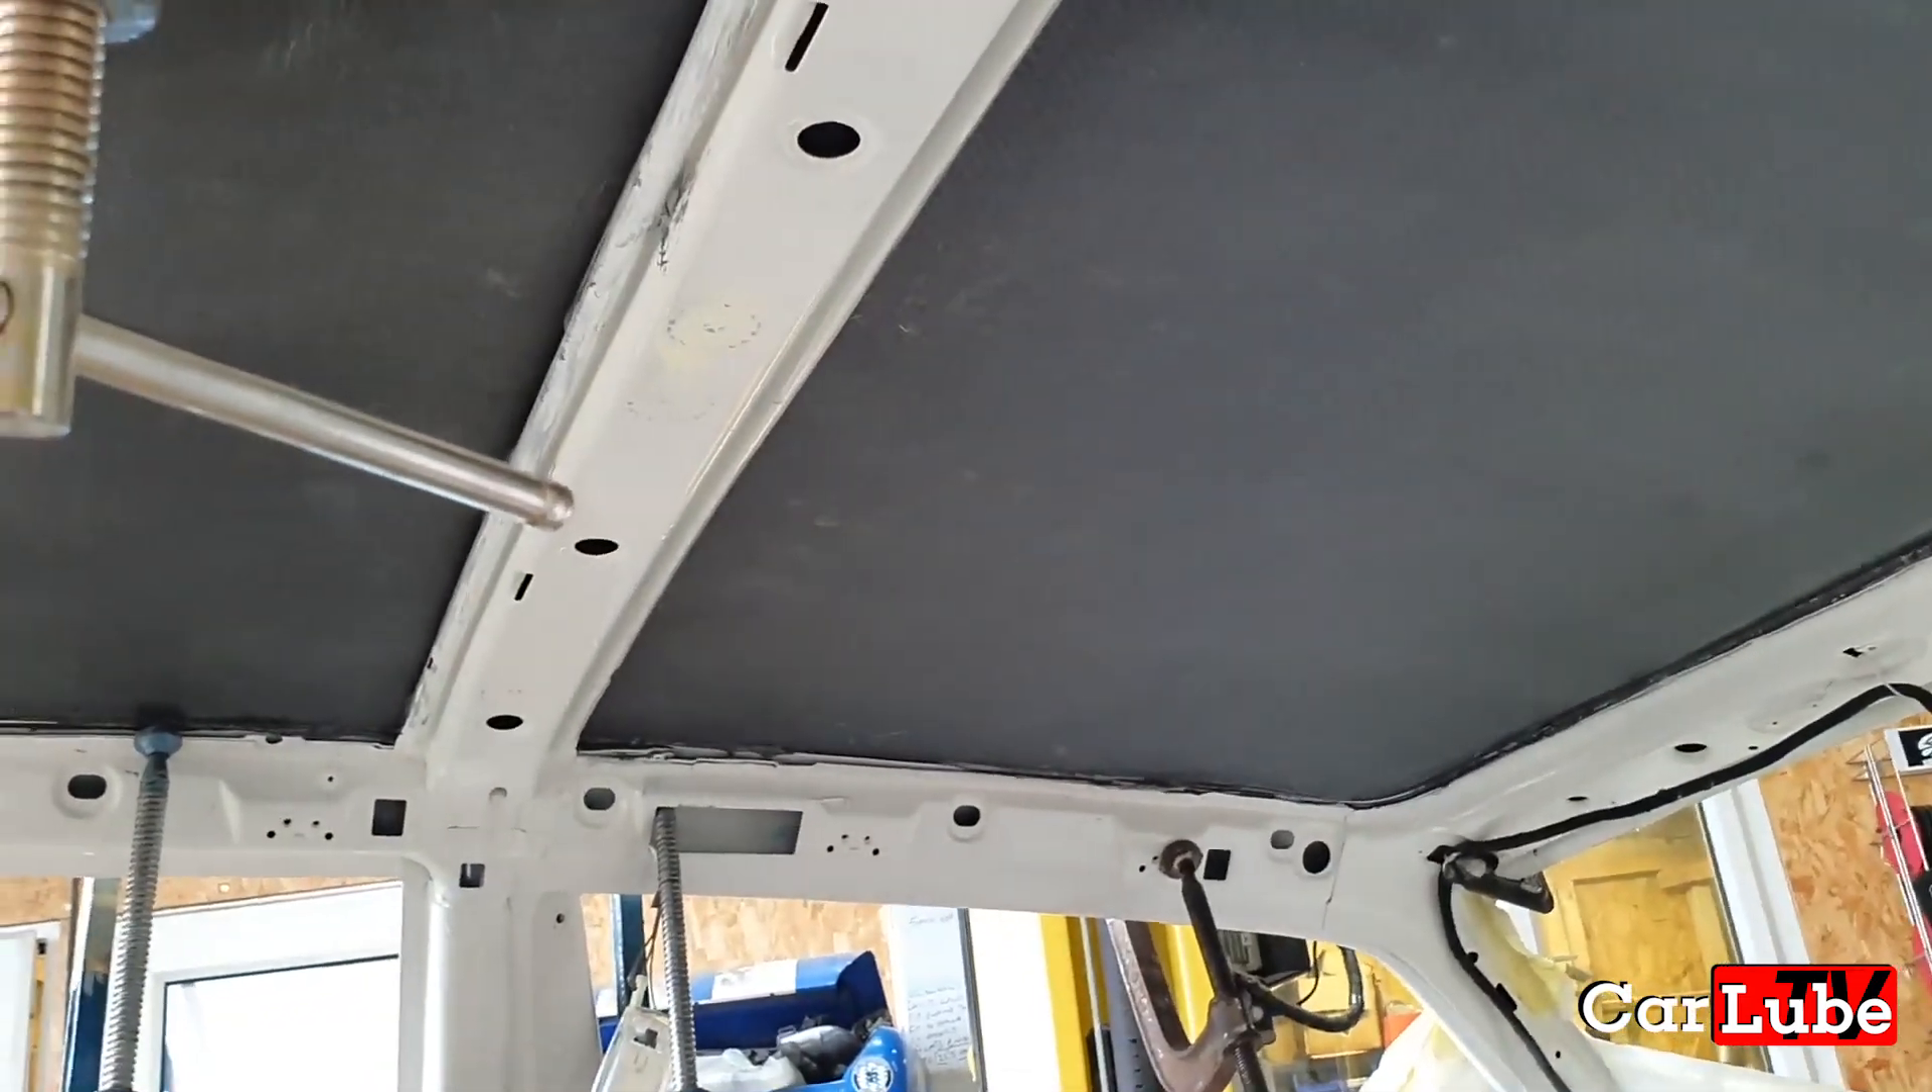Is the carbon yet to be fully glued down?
No.